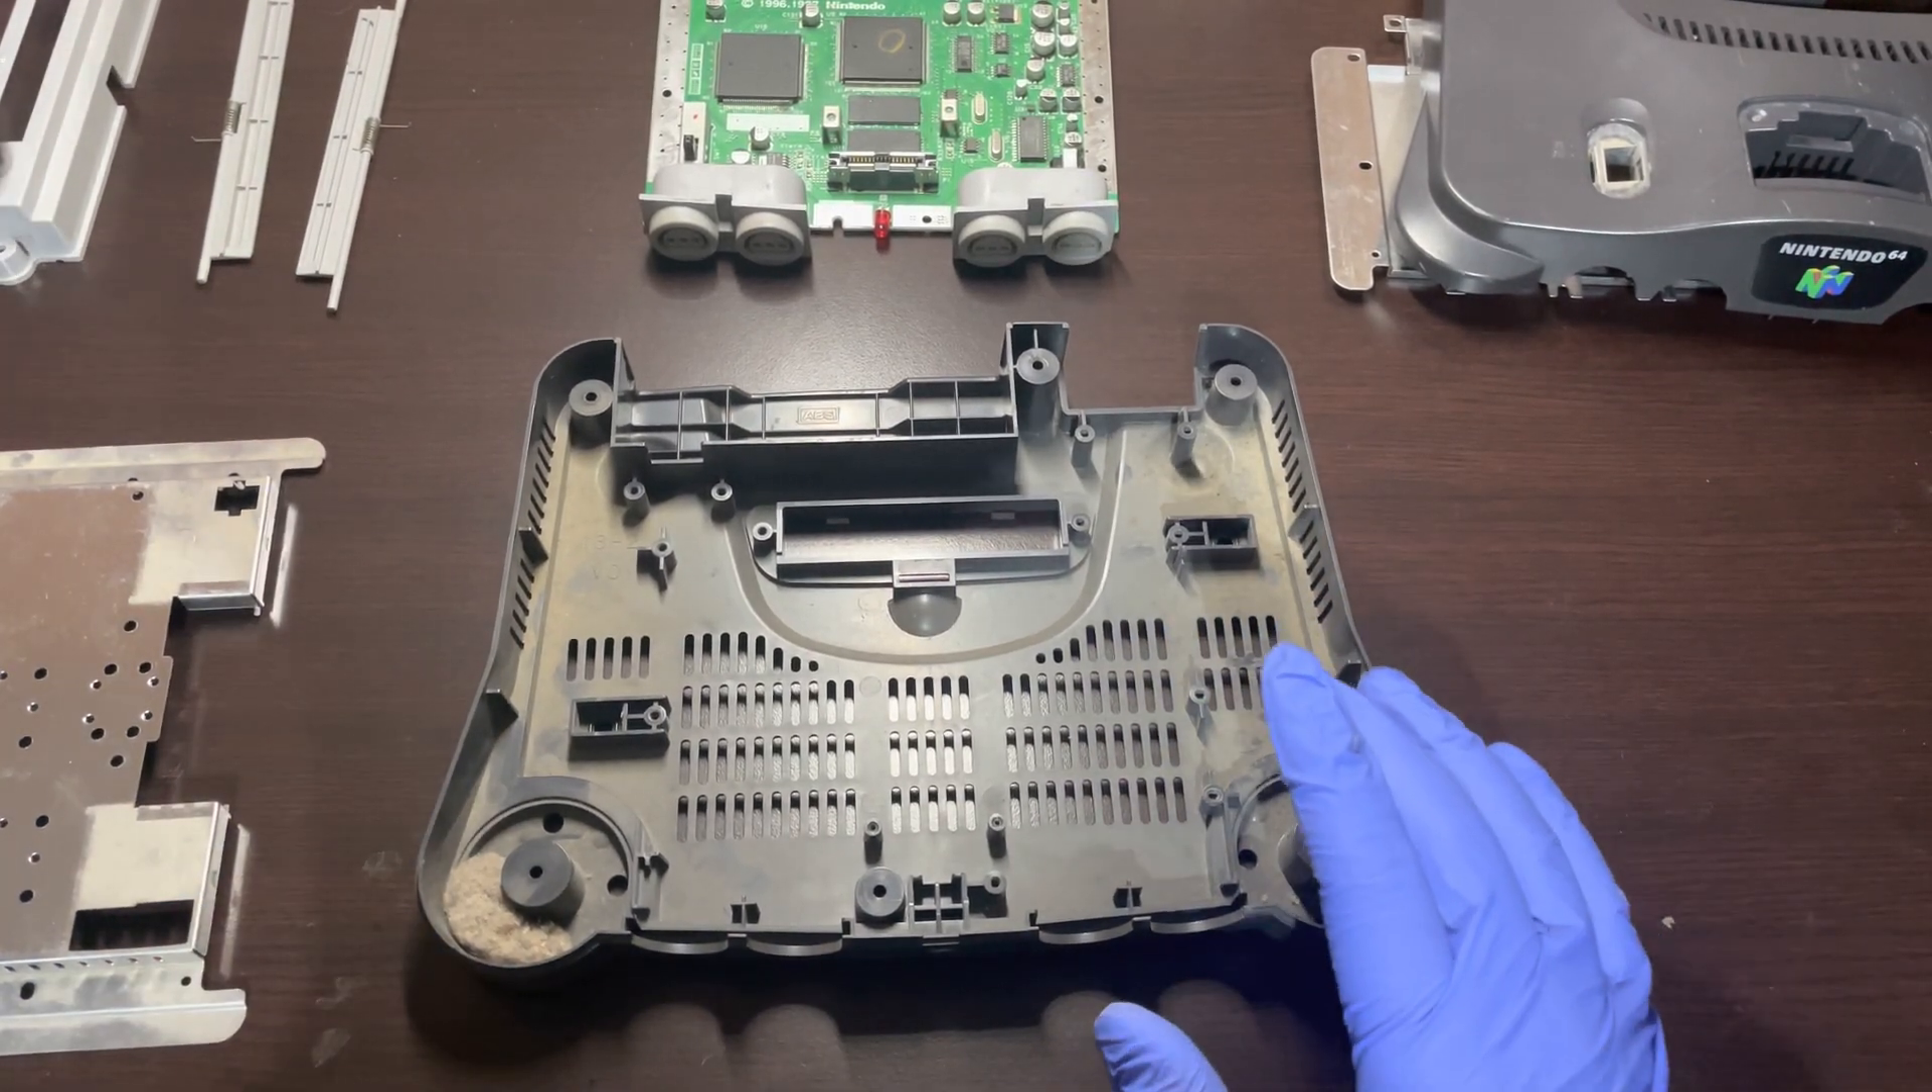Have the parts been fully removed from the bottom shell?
Yes.